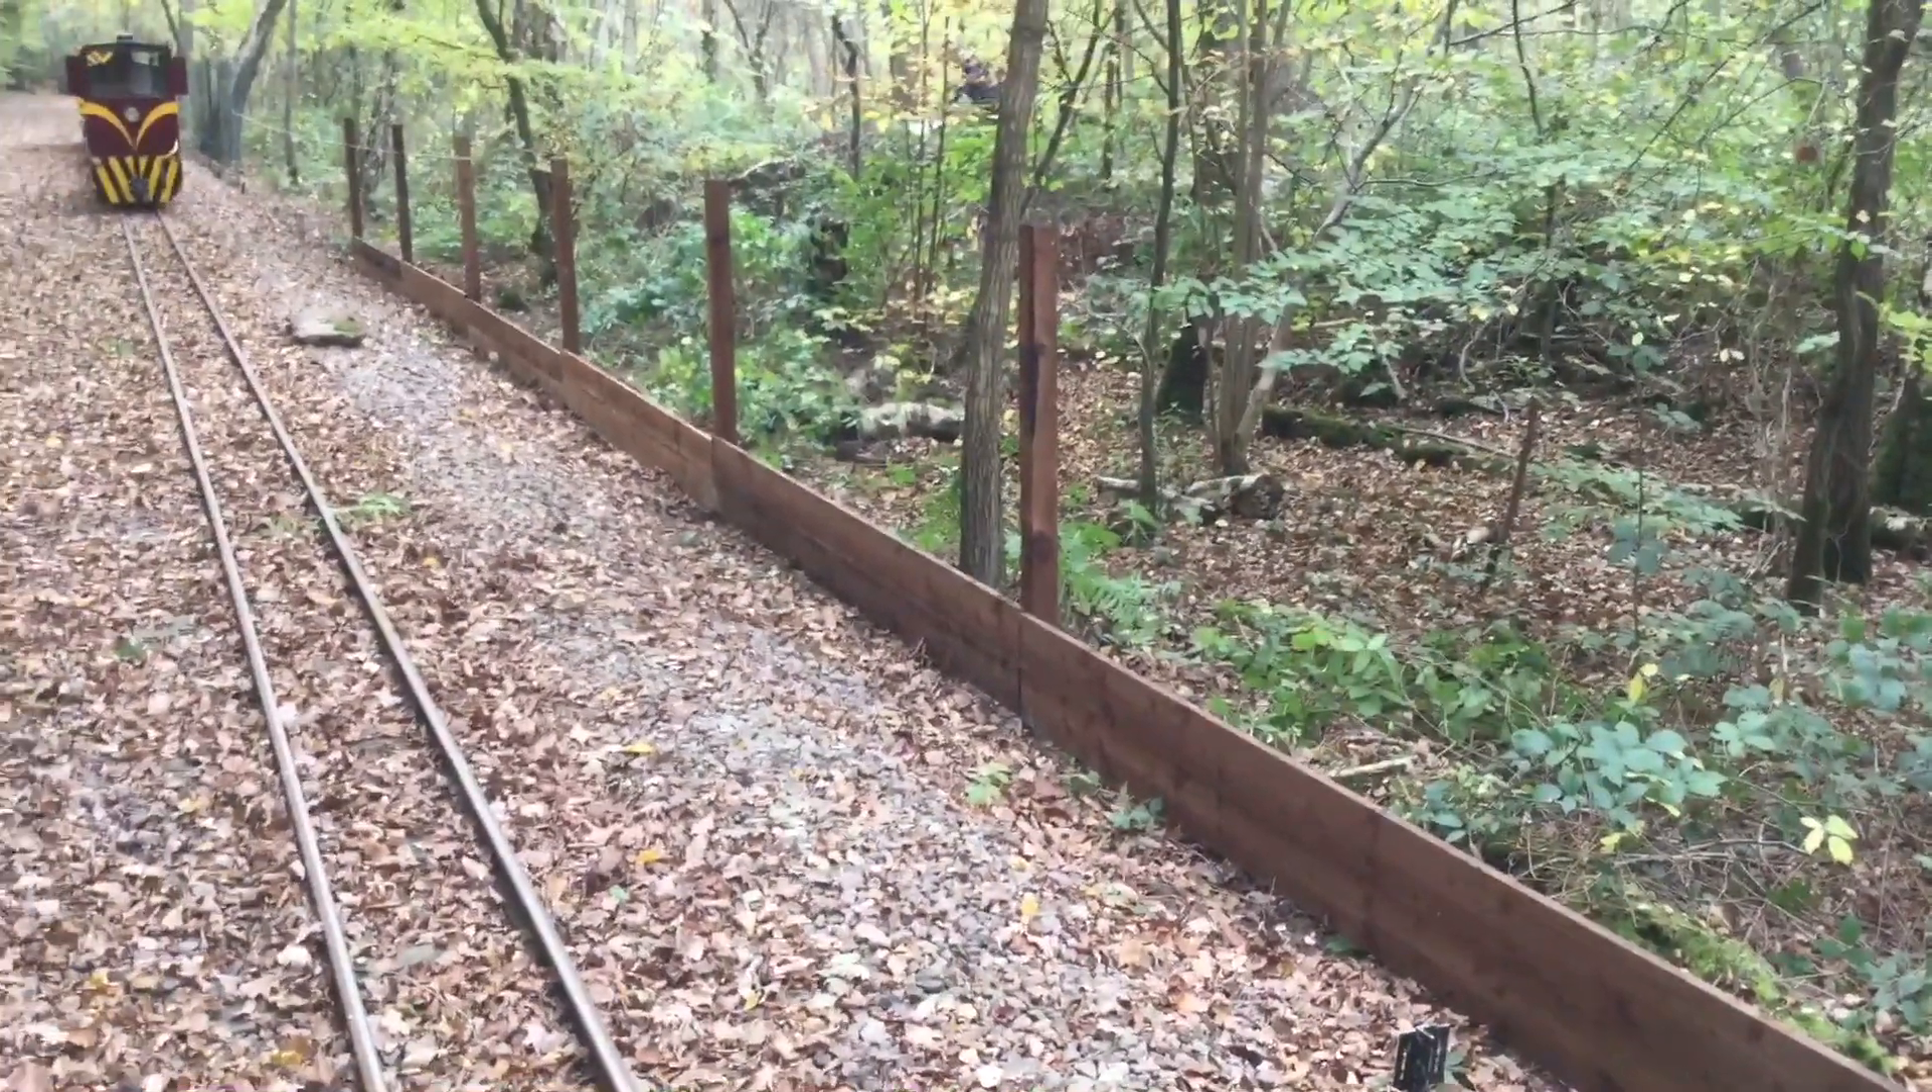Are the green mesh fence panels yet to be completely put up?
Yes.